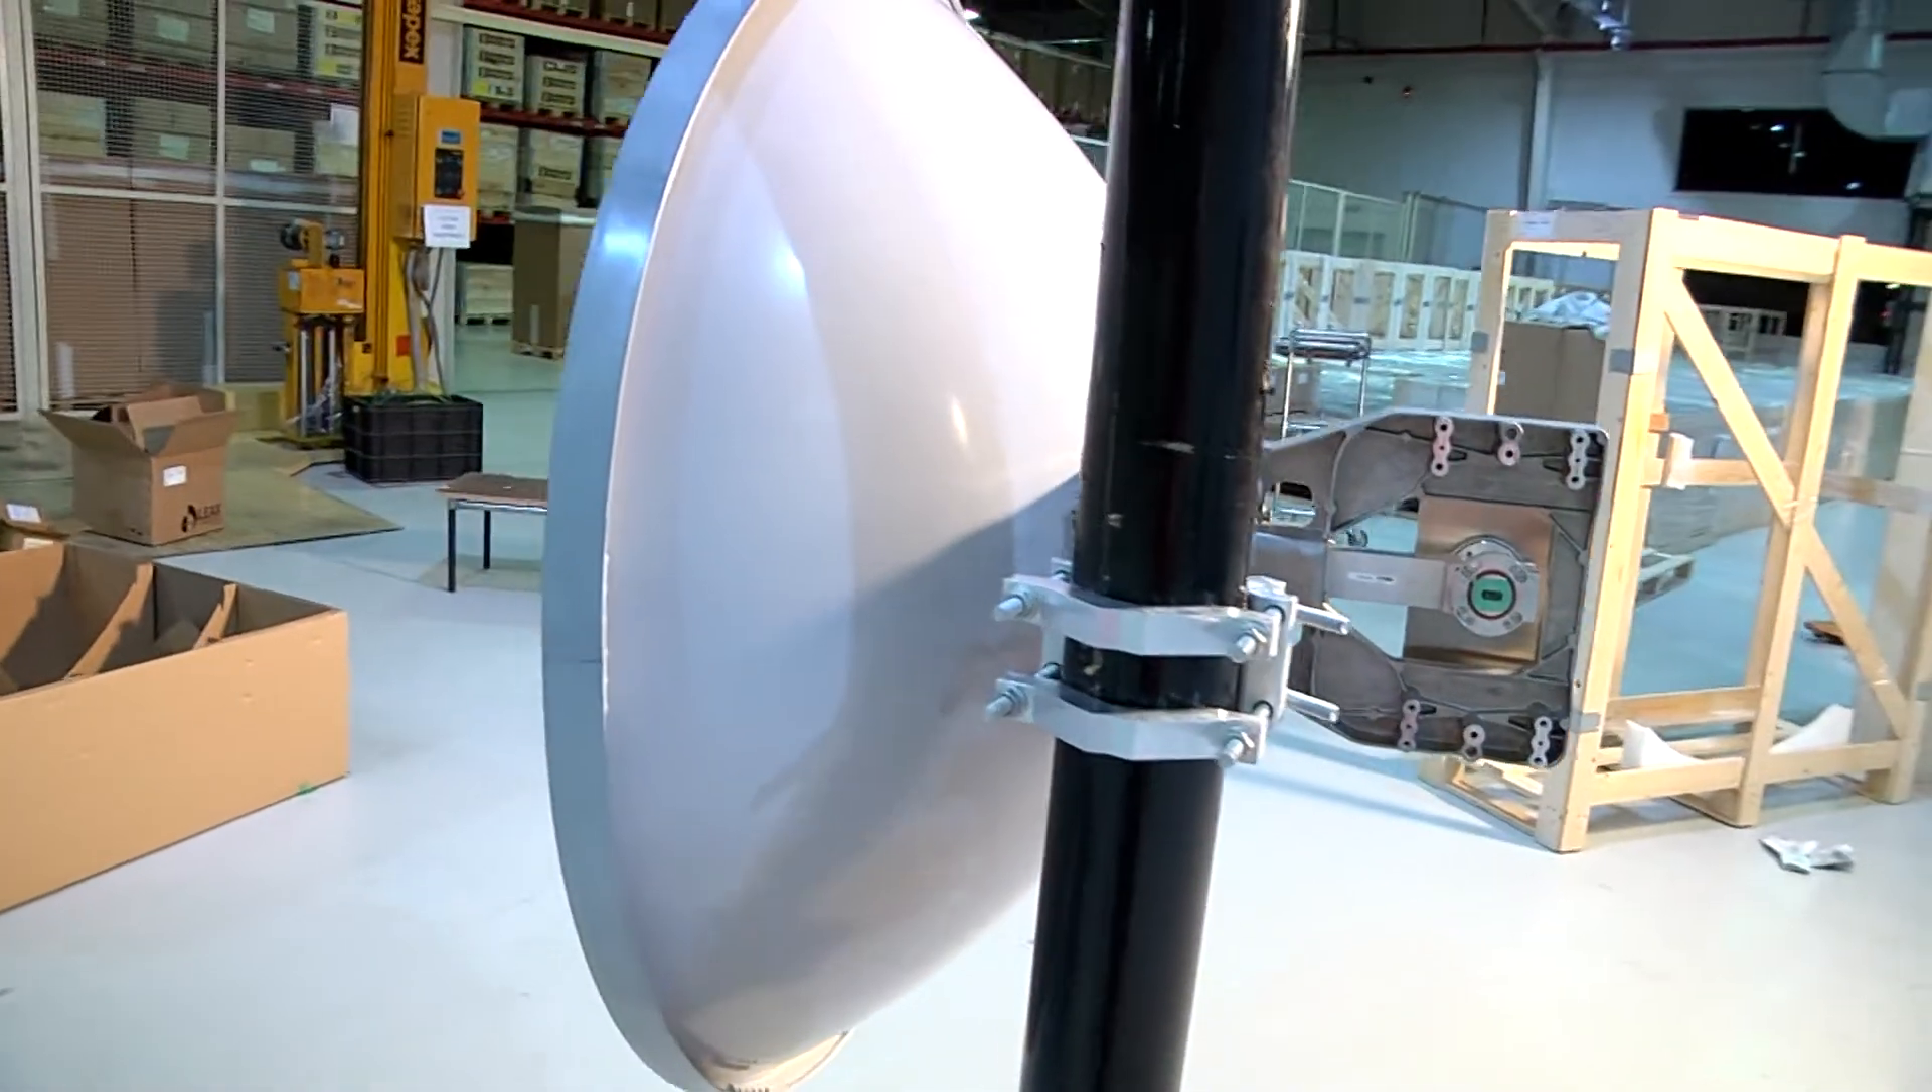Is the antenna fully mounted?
Yes.